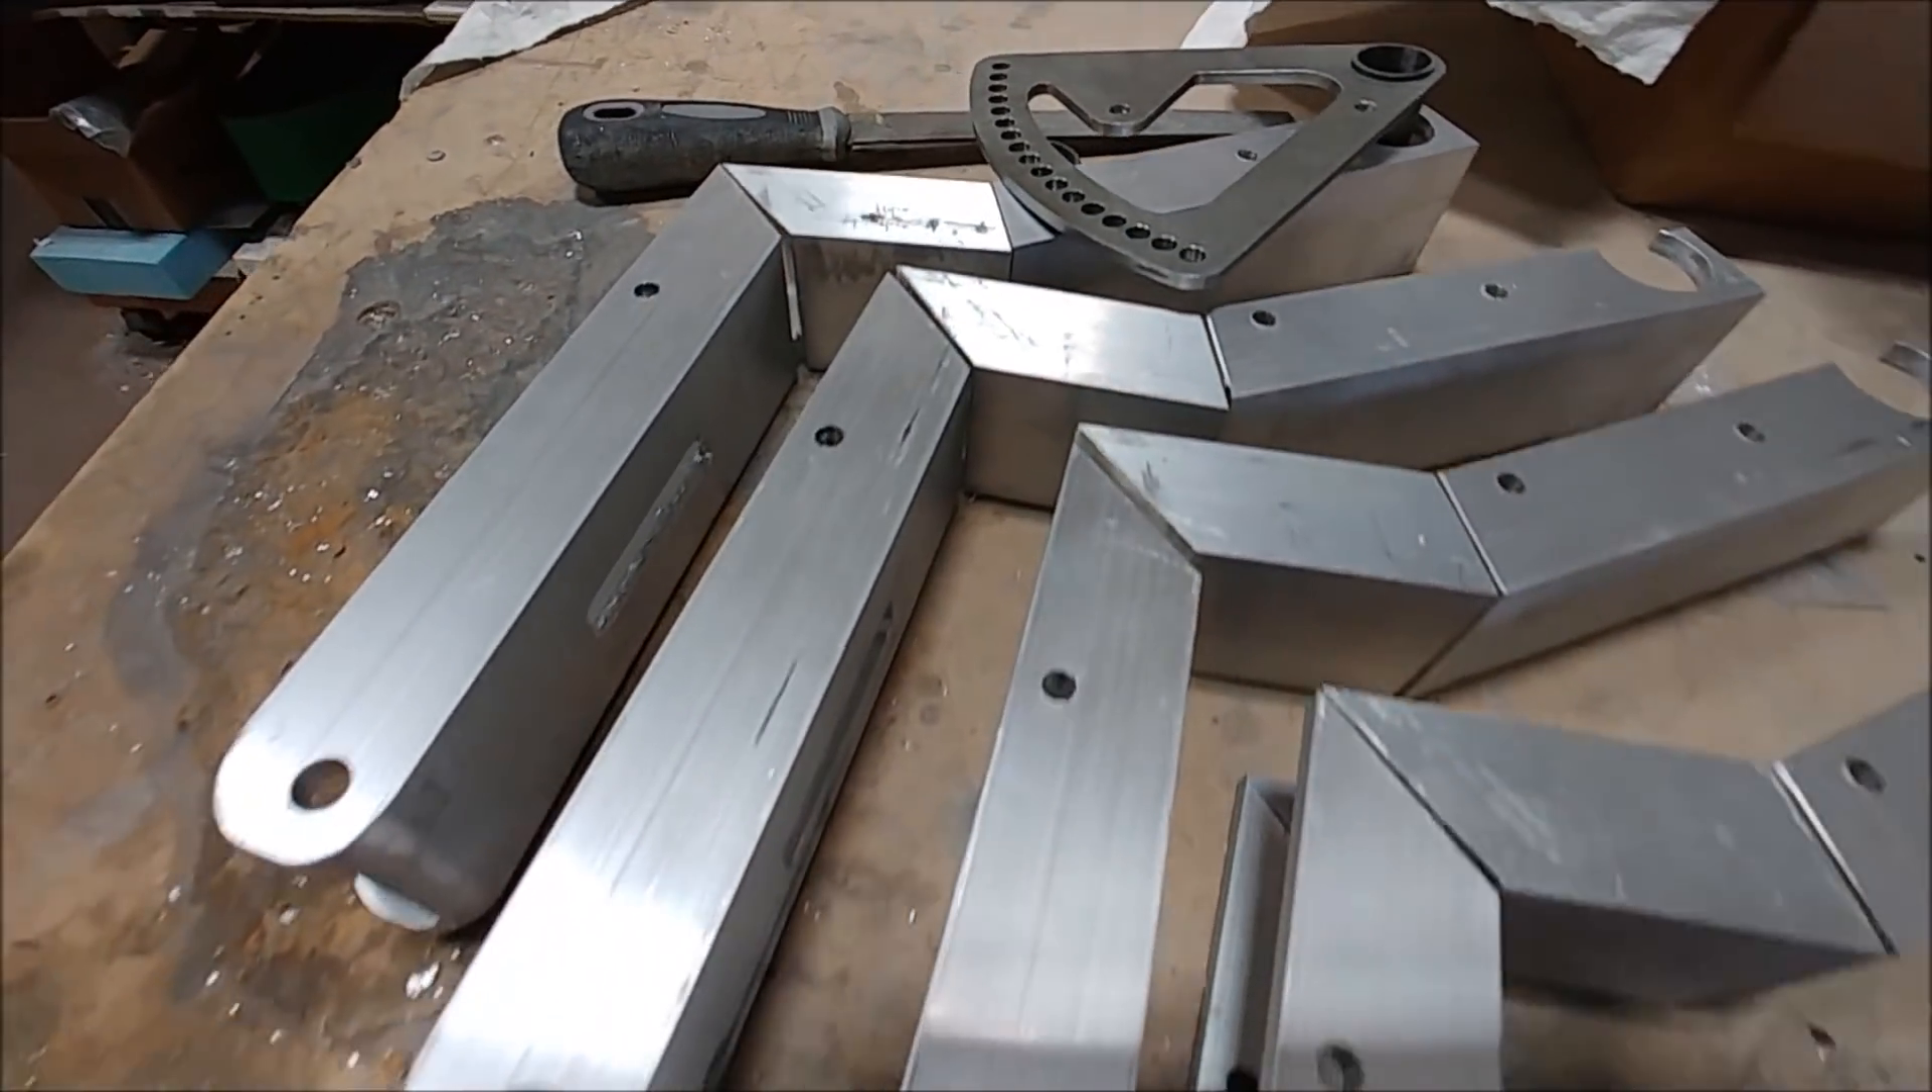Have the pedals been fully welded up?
No.